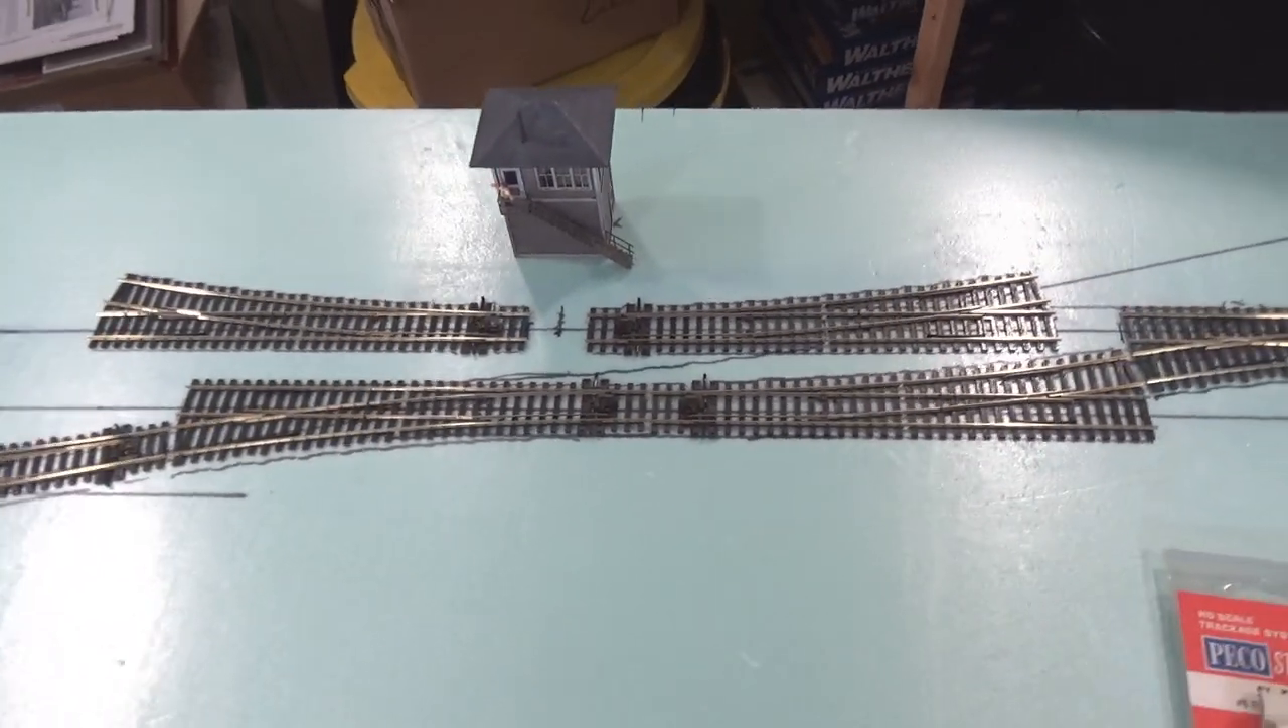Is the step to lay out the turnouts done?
Yes.